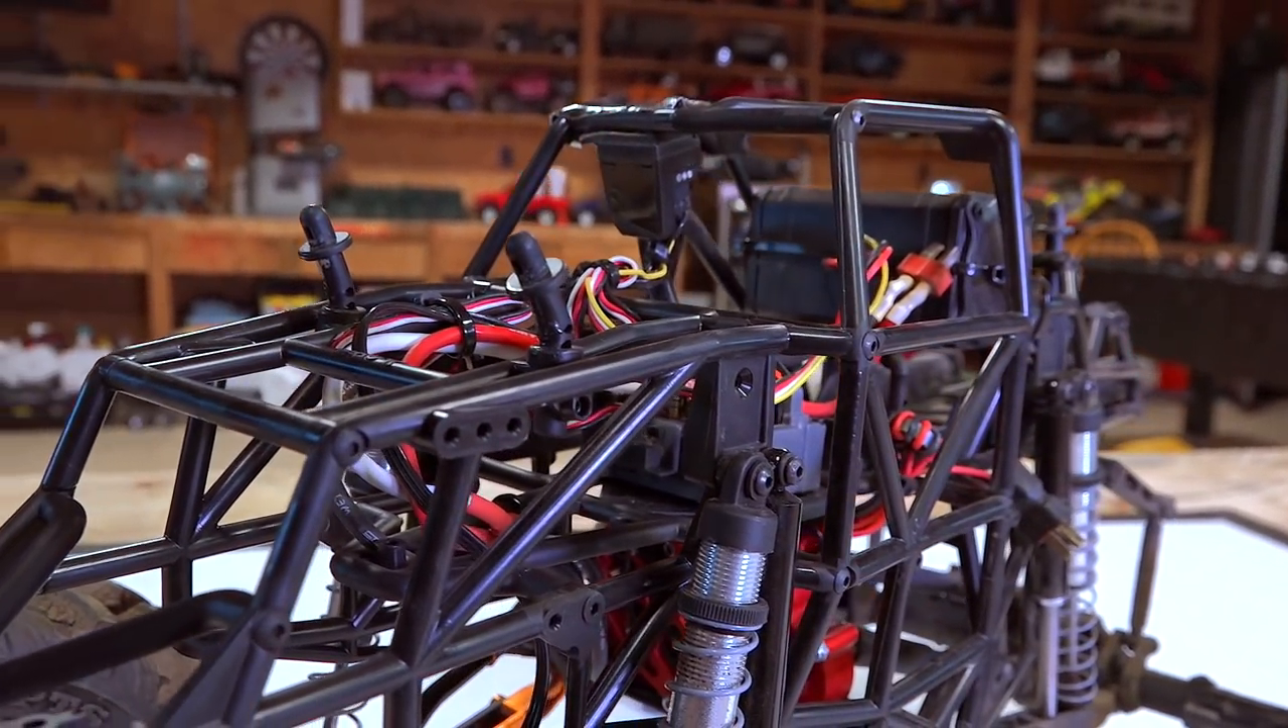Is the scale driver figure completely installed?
No.